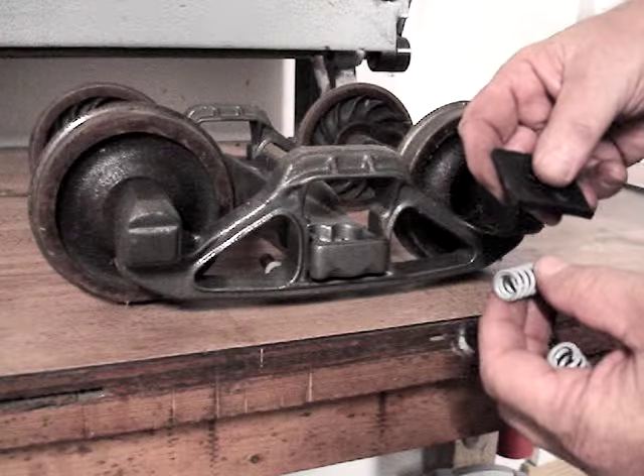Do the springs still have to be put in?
Yes.